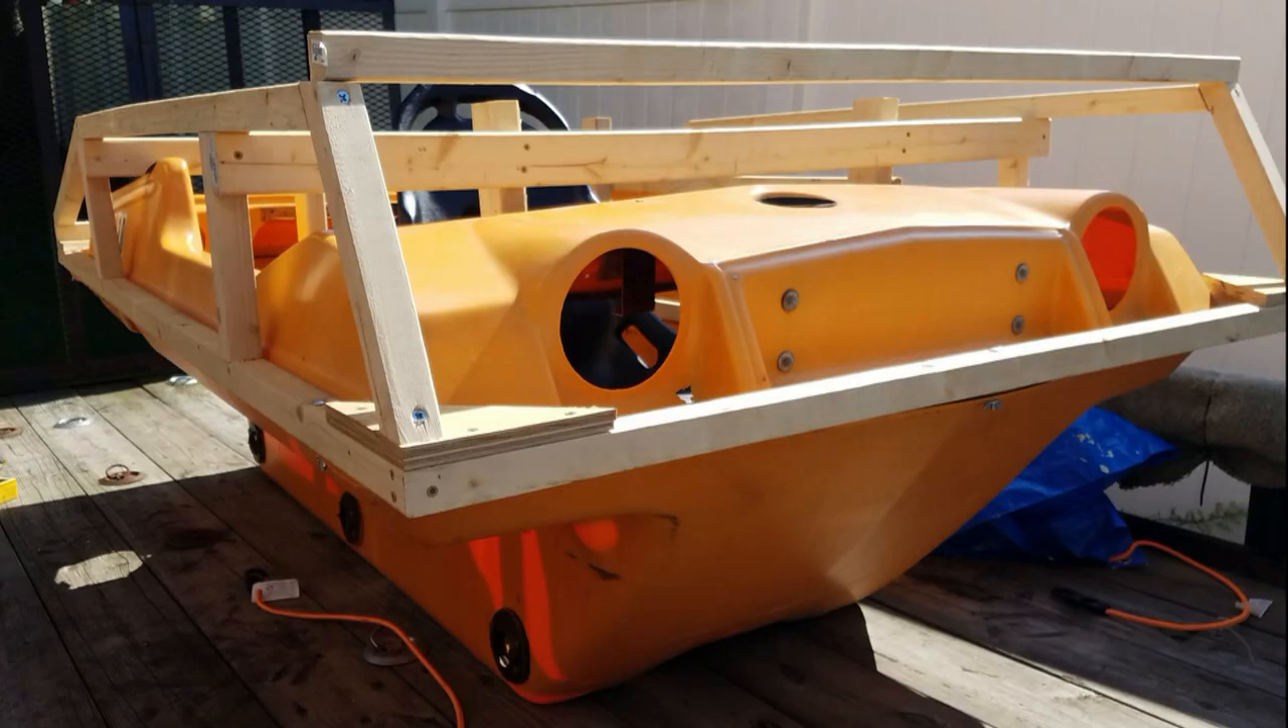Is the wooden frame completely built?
Yes.